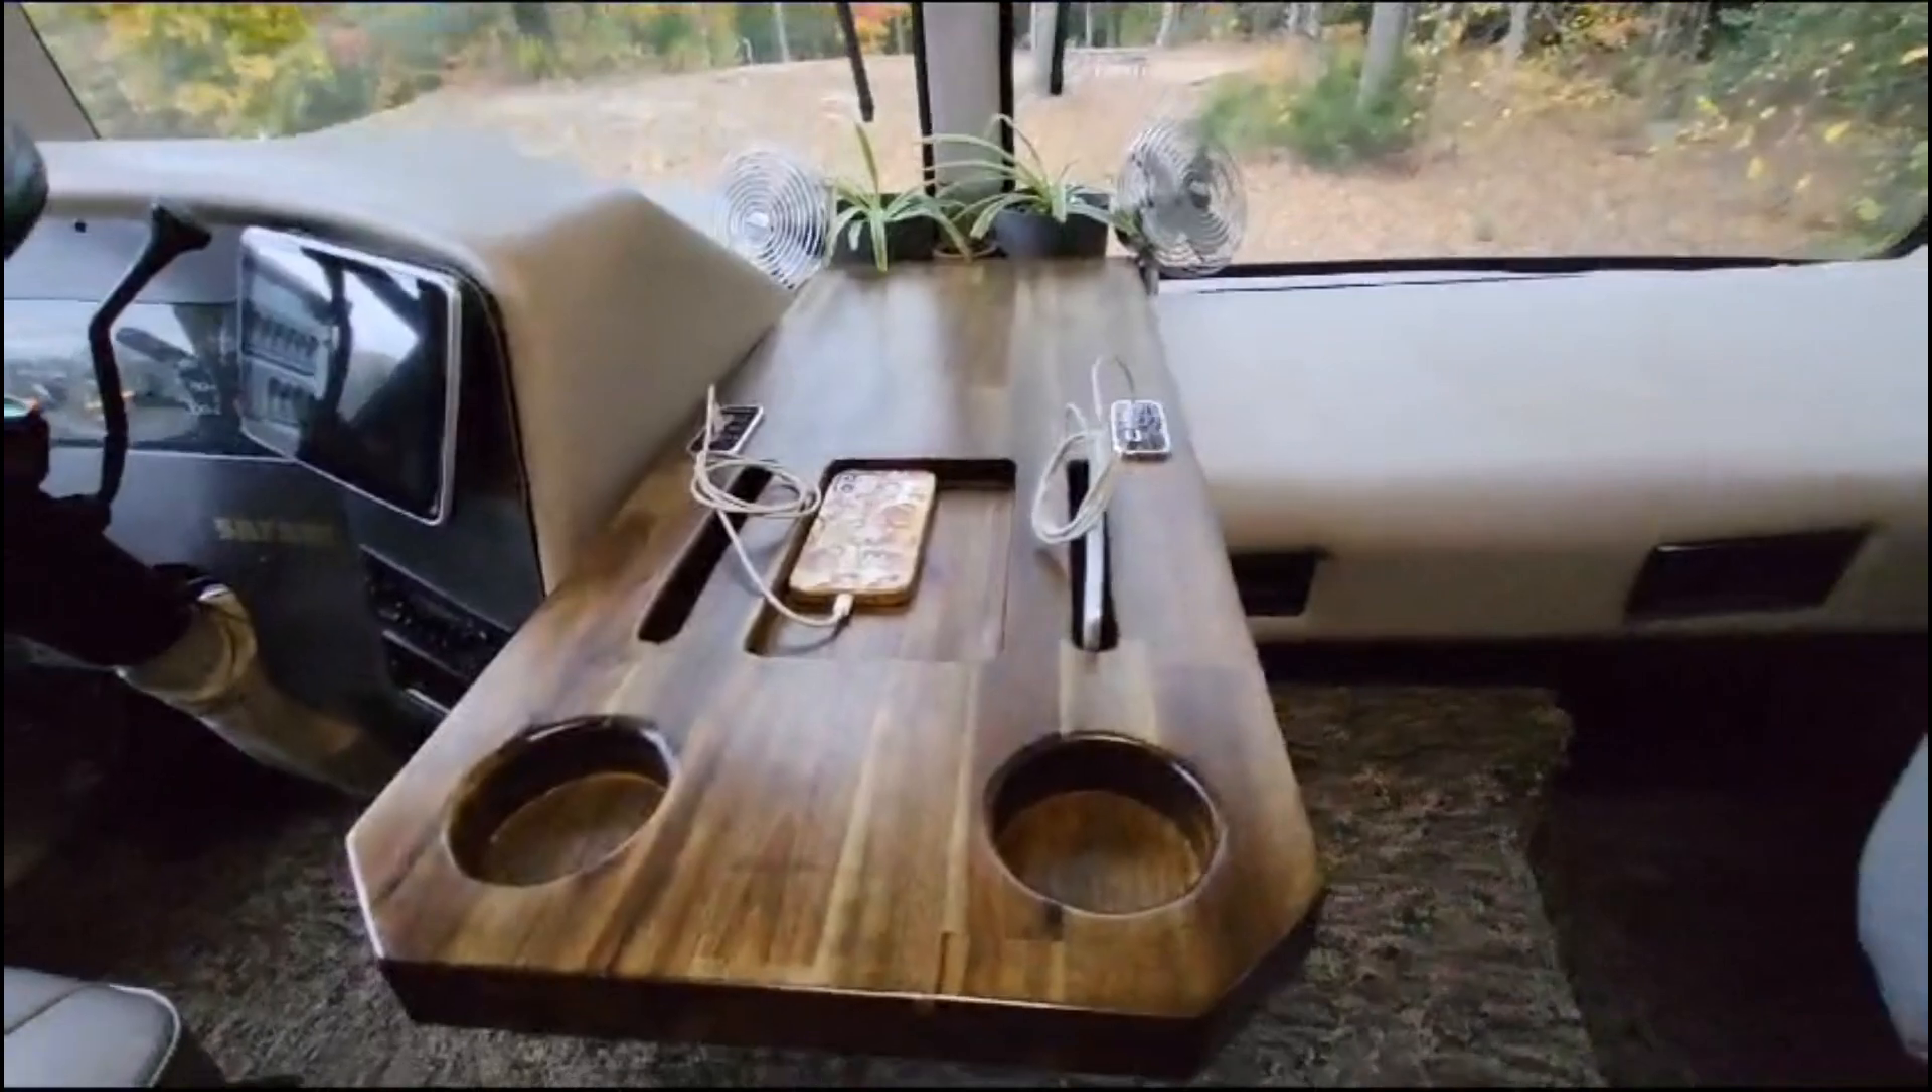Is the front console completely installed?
Yes.